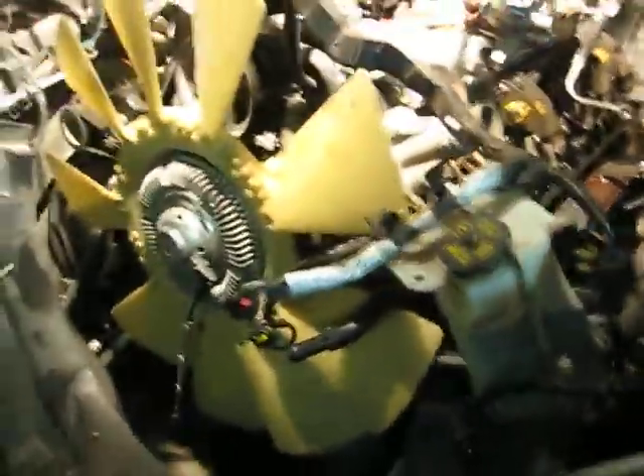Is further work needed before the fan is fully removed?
Yes.